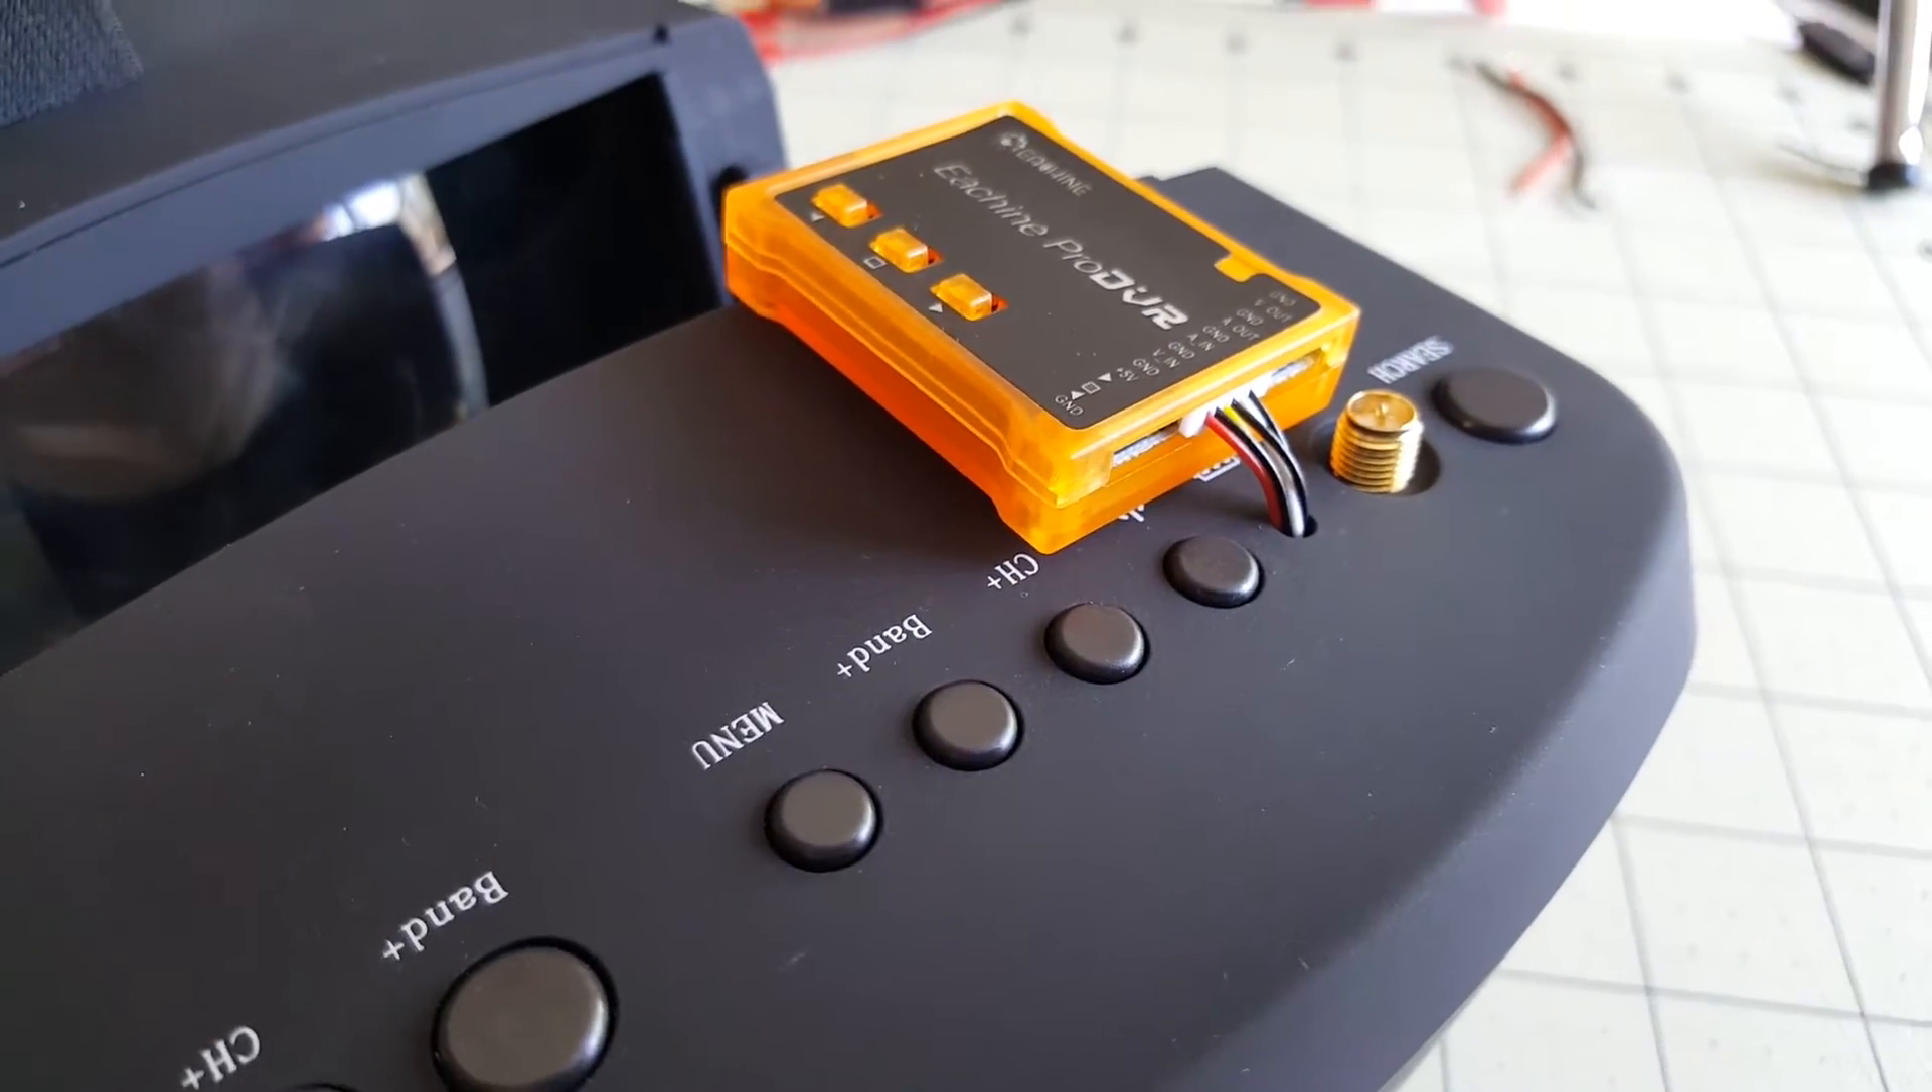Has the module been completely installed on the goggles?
Yes.